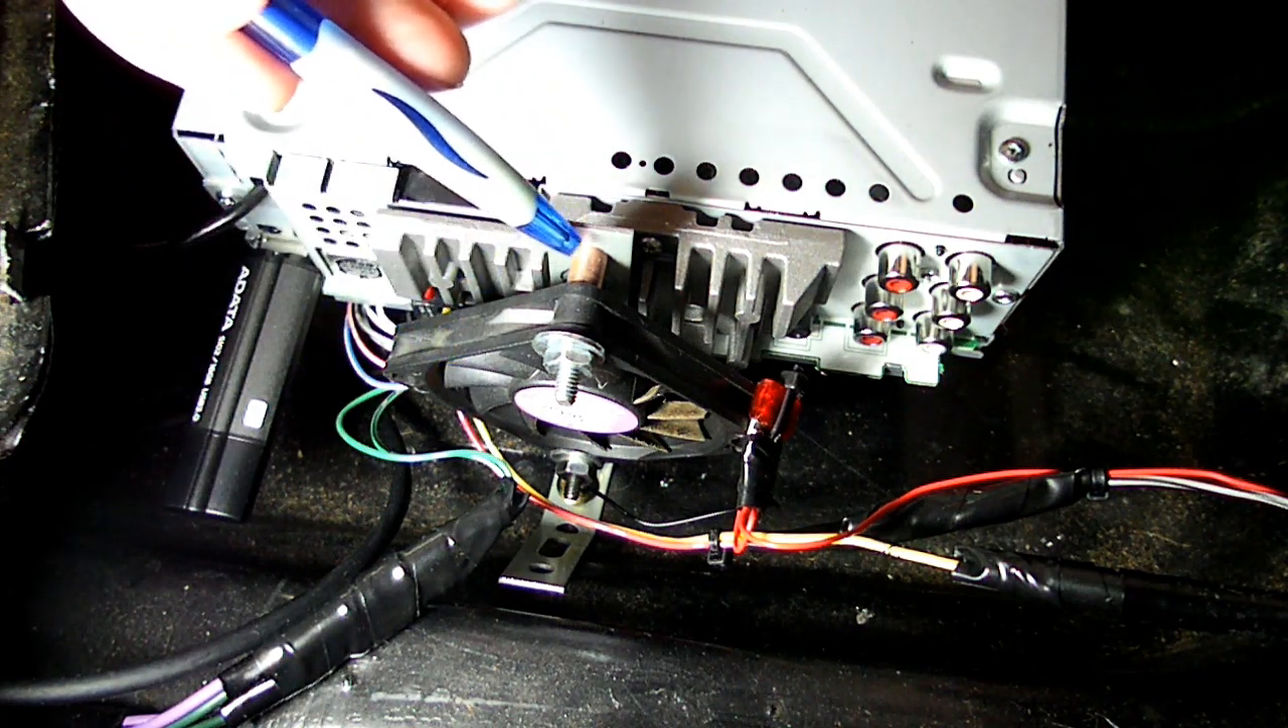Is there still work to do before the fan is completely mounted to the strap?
No.